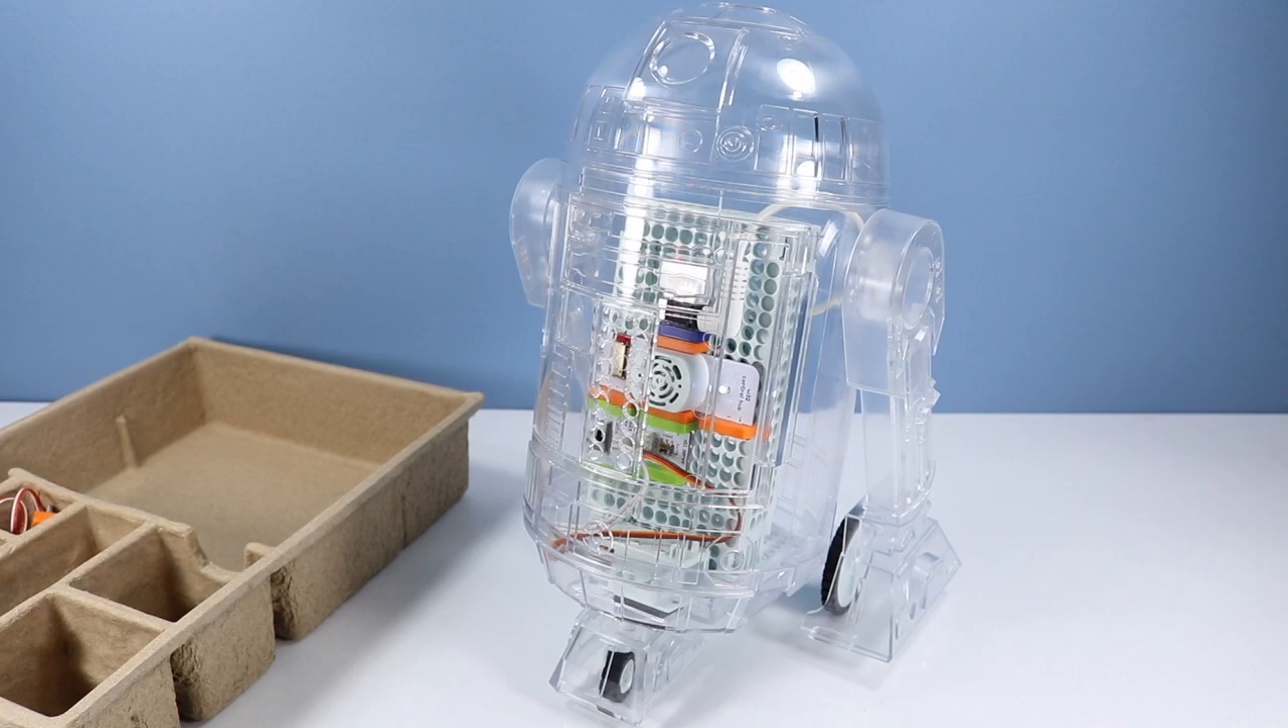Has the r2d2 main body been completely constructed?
Yes.